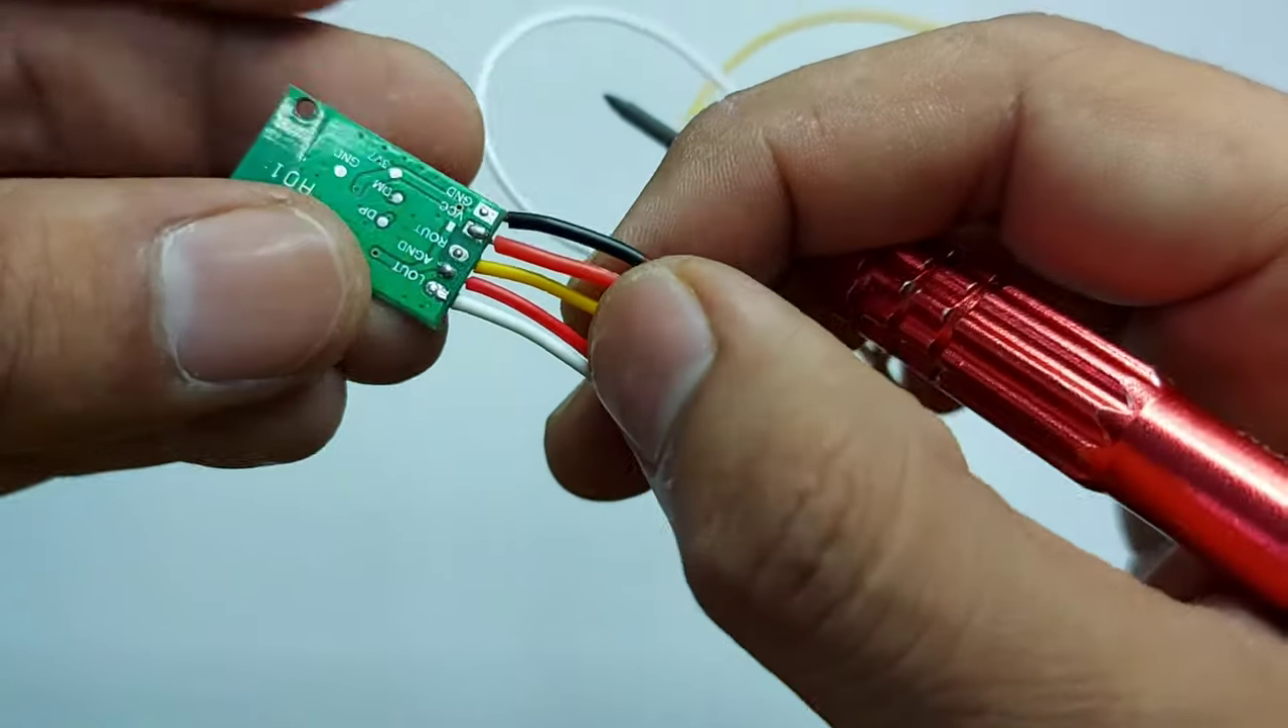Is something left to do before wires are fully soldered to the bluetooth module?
No.